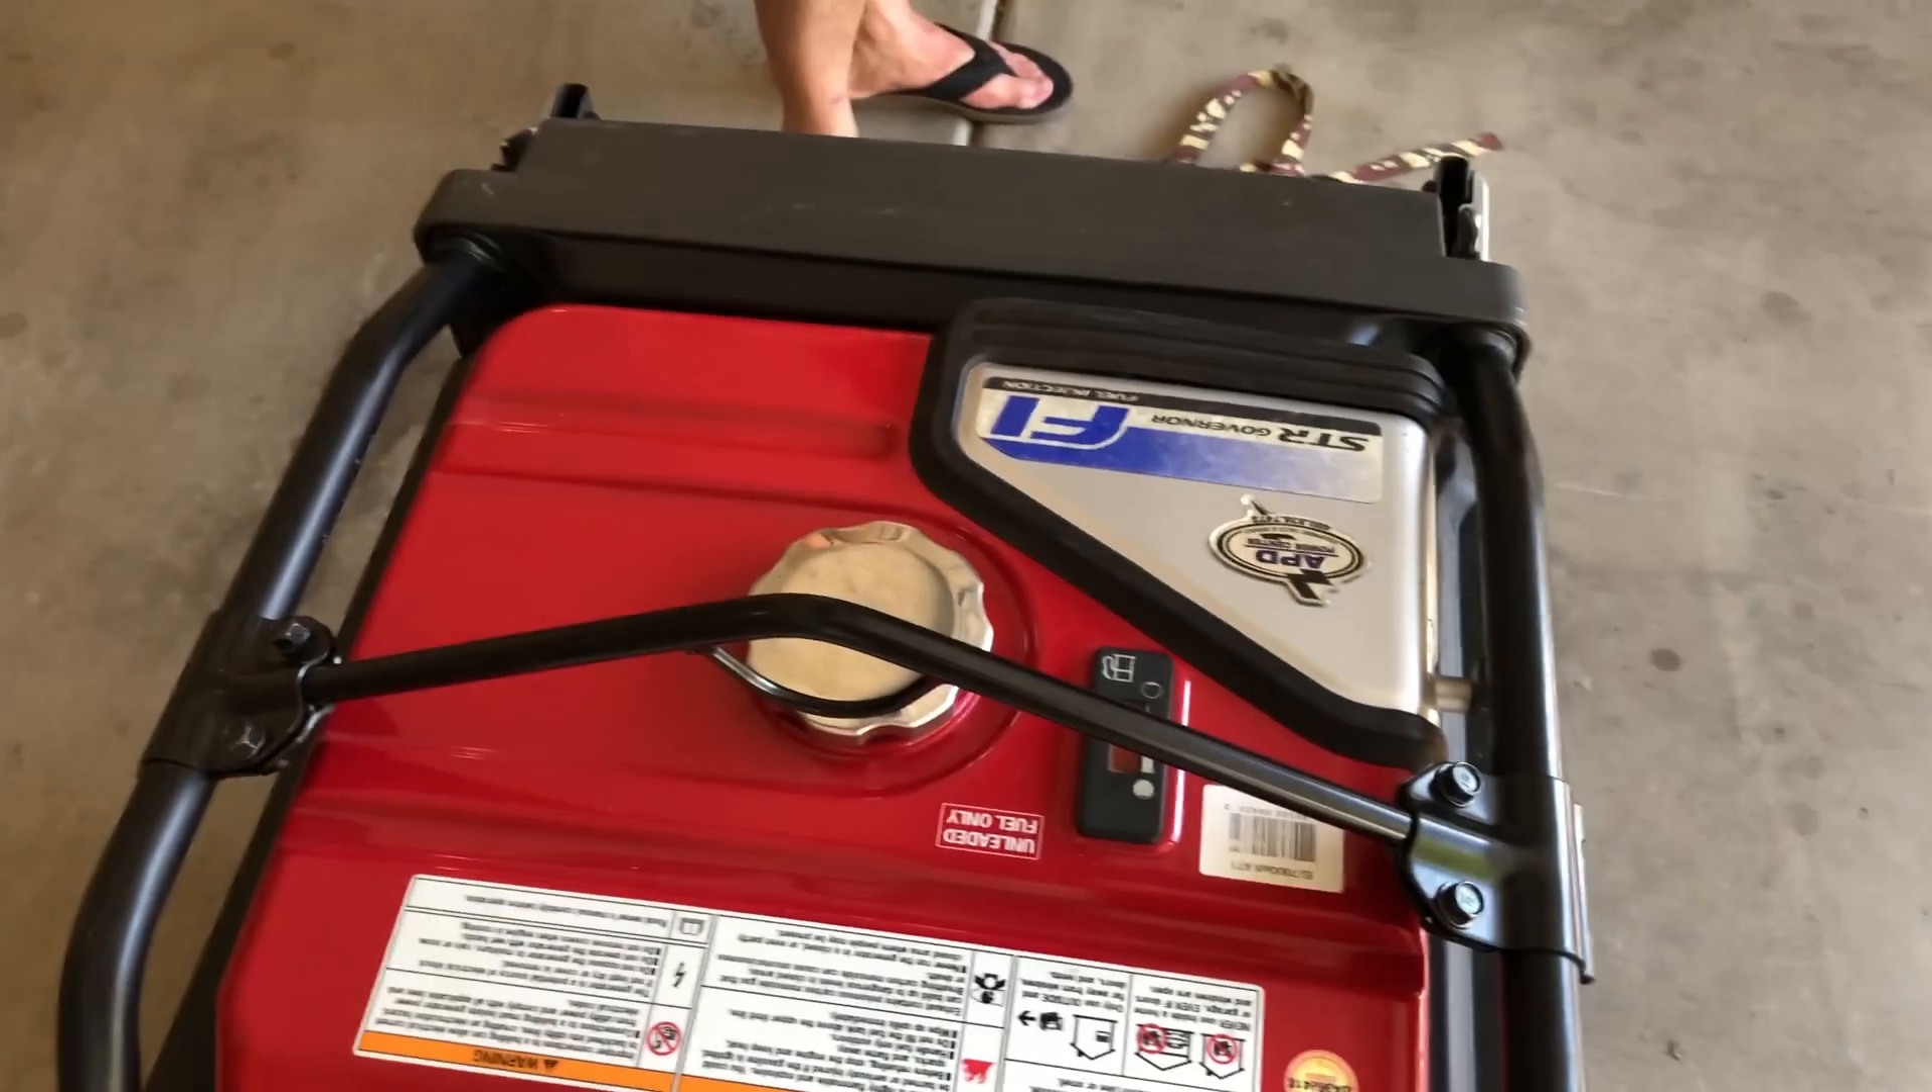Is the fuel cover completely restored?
Yes.